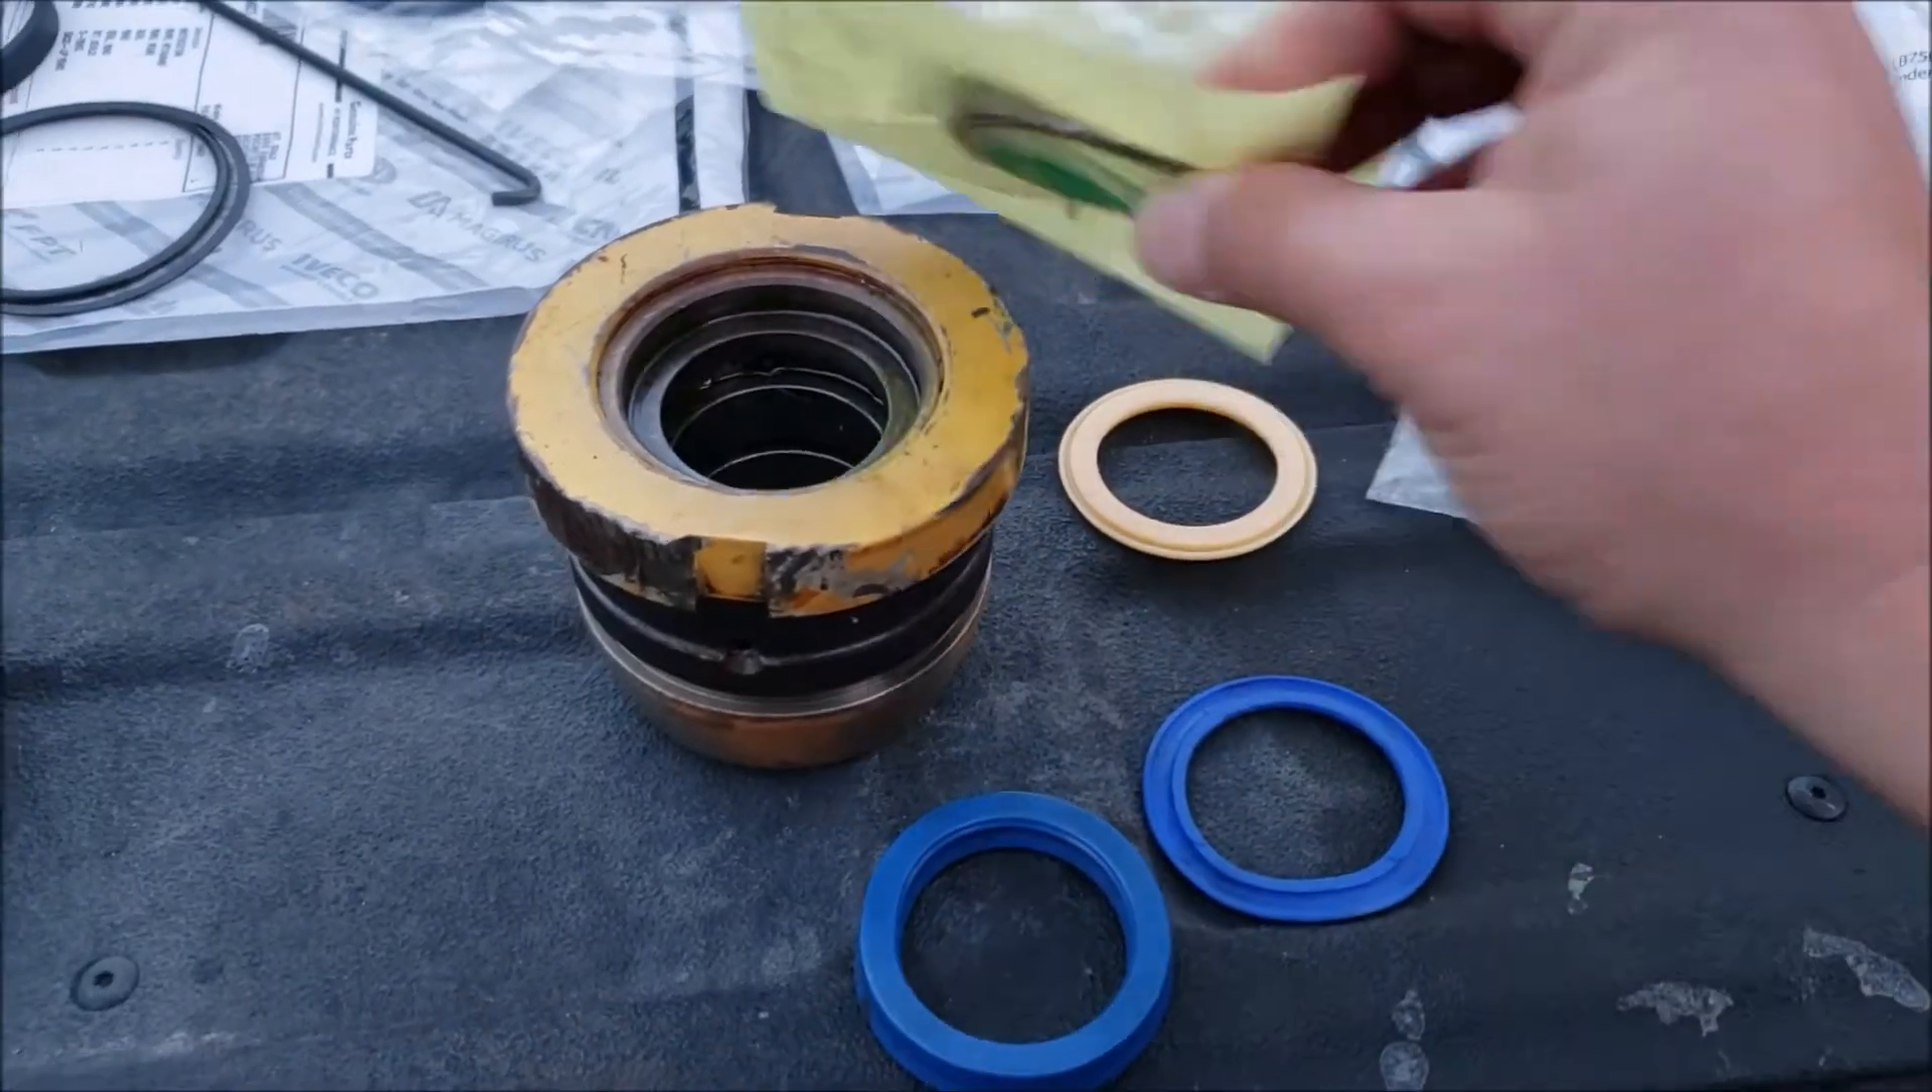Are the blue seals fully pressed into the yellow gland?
No.